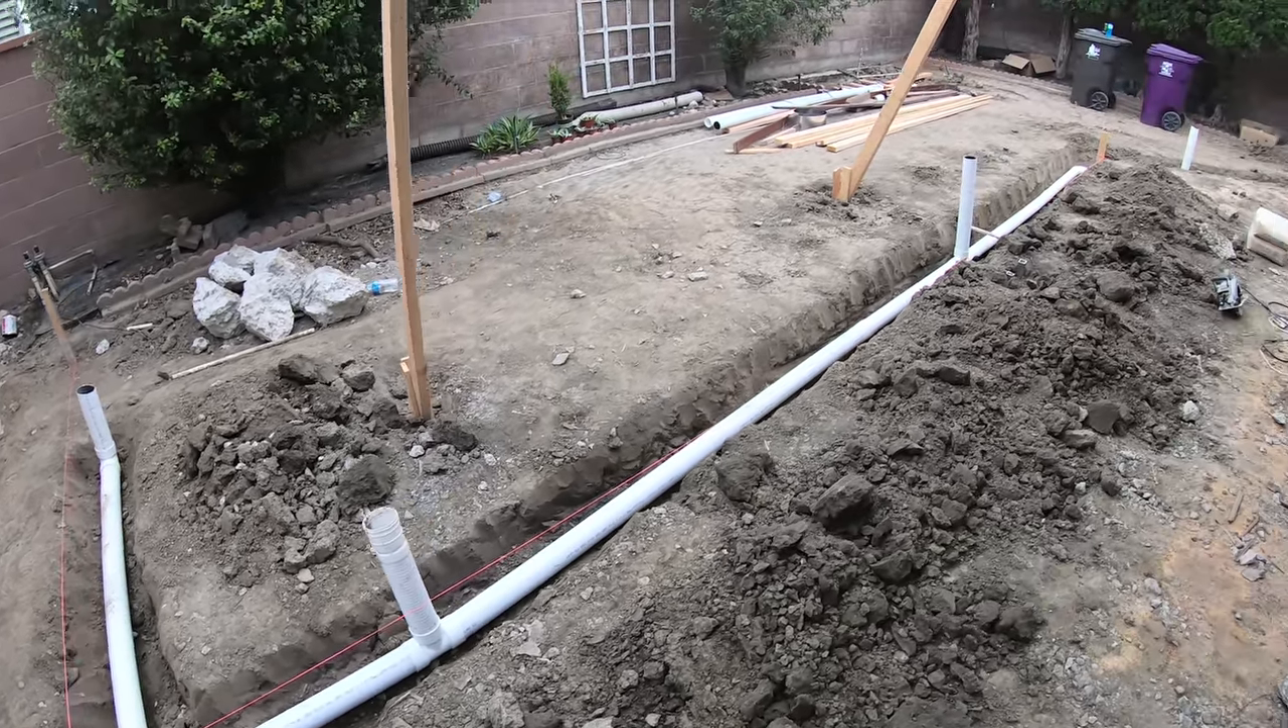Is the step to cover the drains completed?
No.